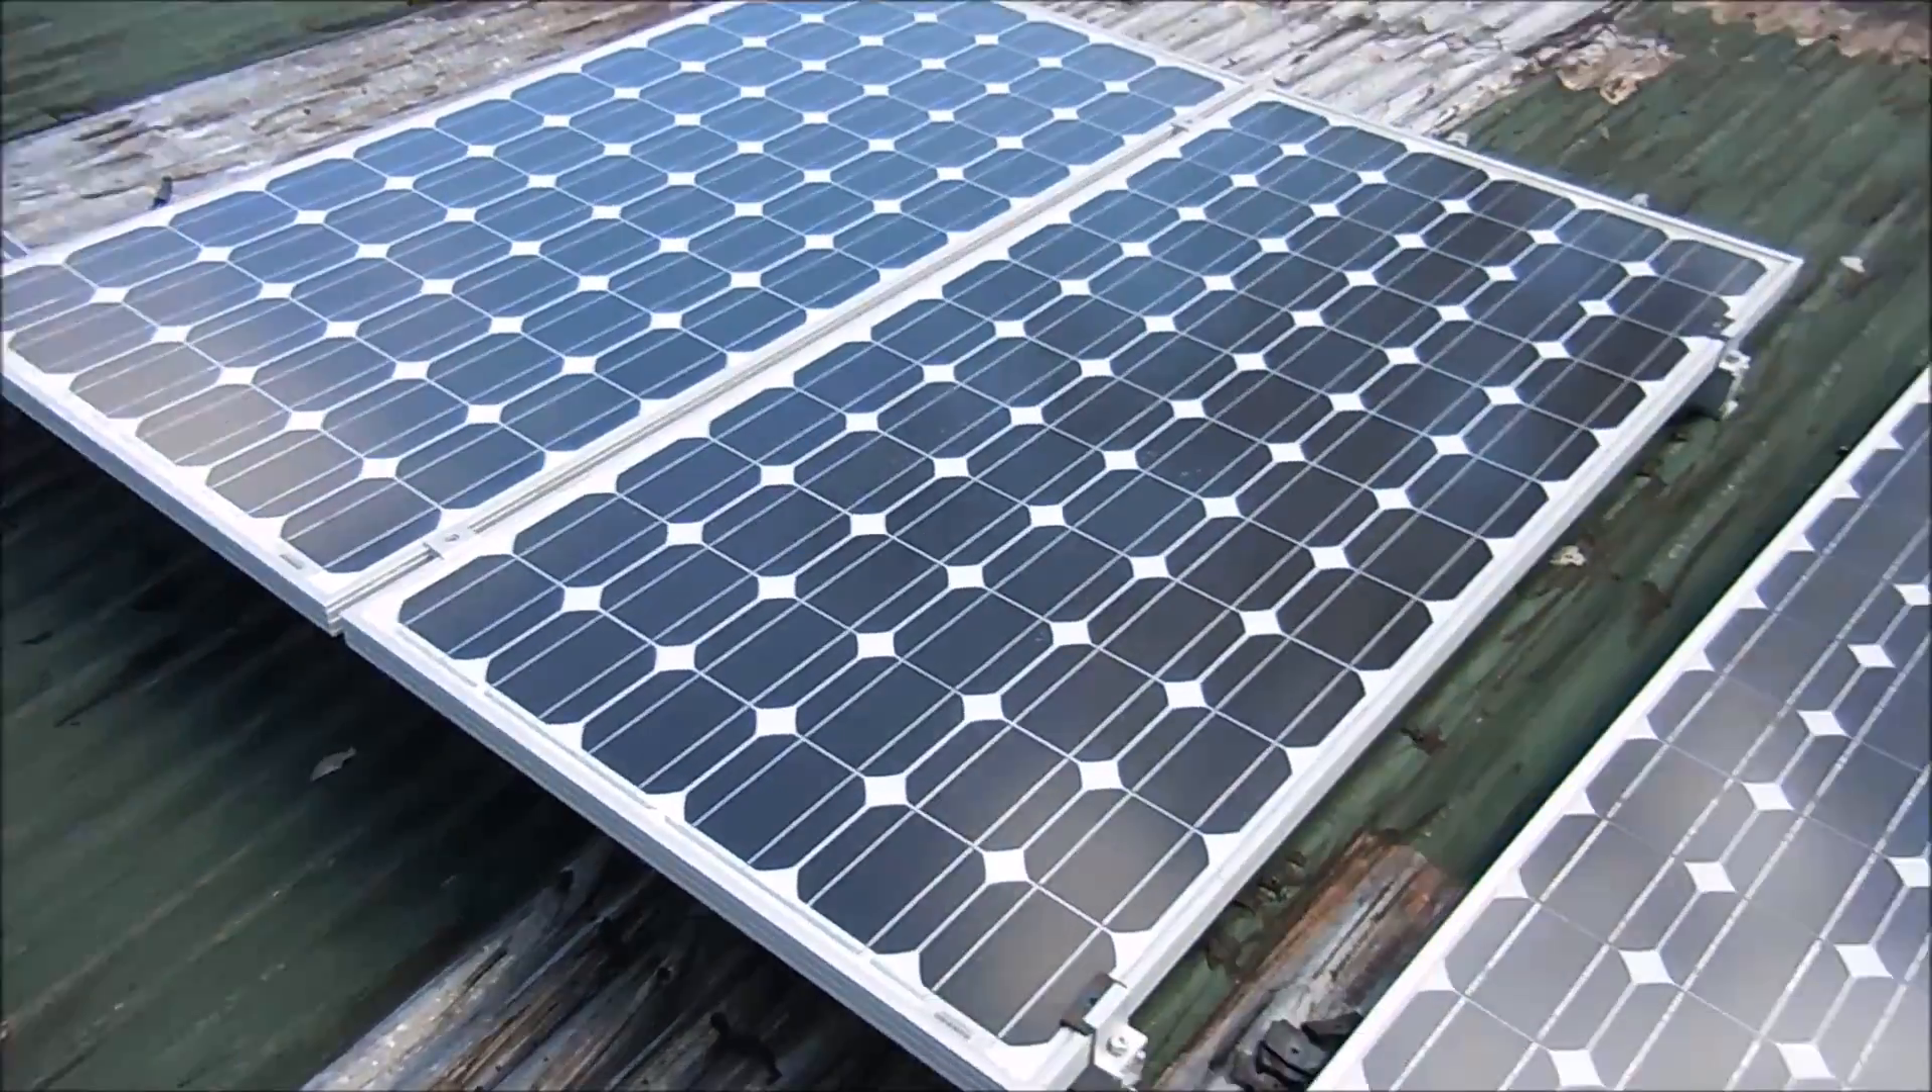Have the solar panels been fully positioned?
Yes.